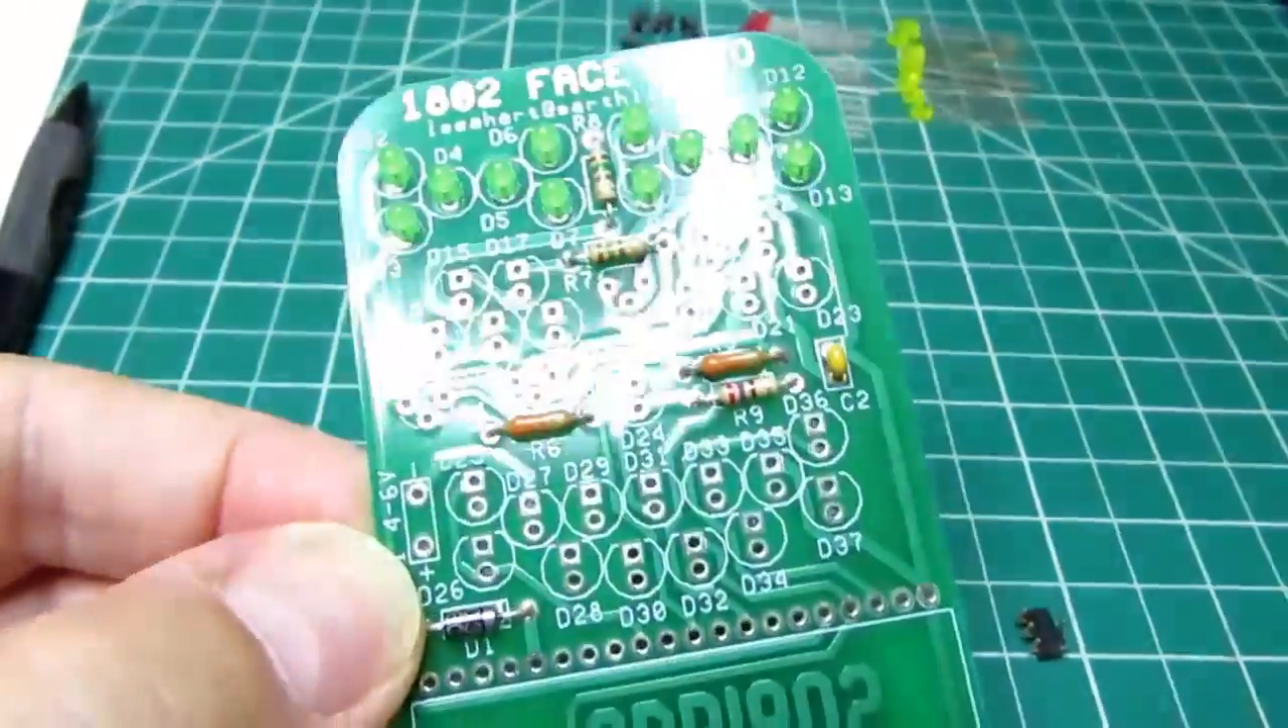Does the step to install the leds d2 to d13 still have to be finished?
No.